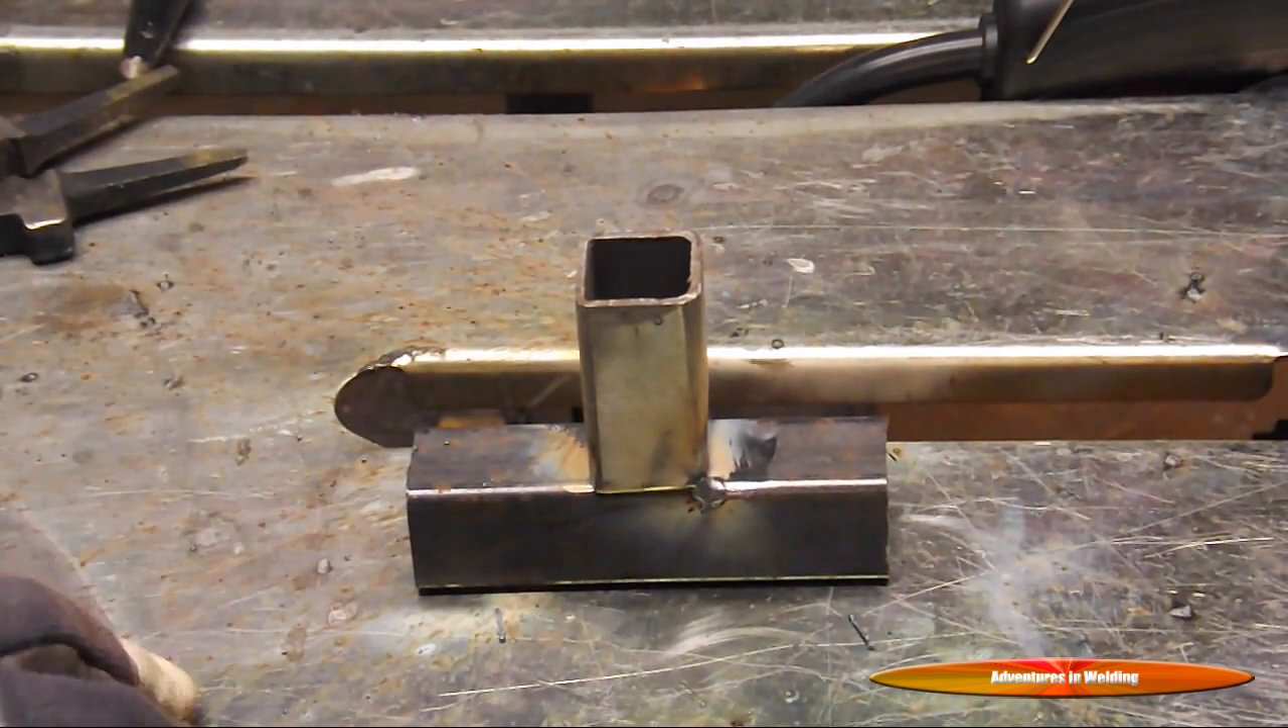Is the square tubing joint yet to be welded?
Yes.